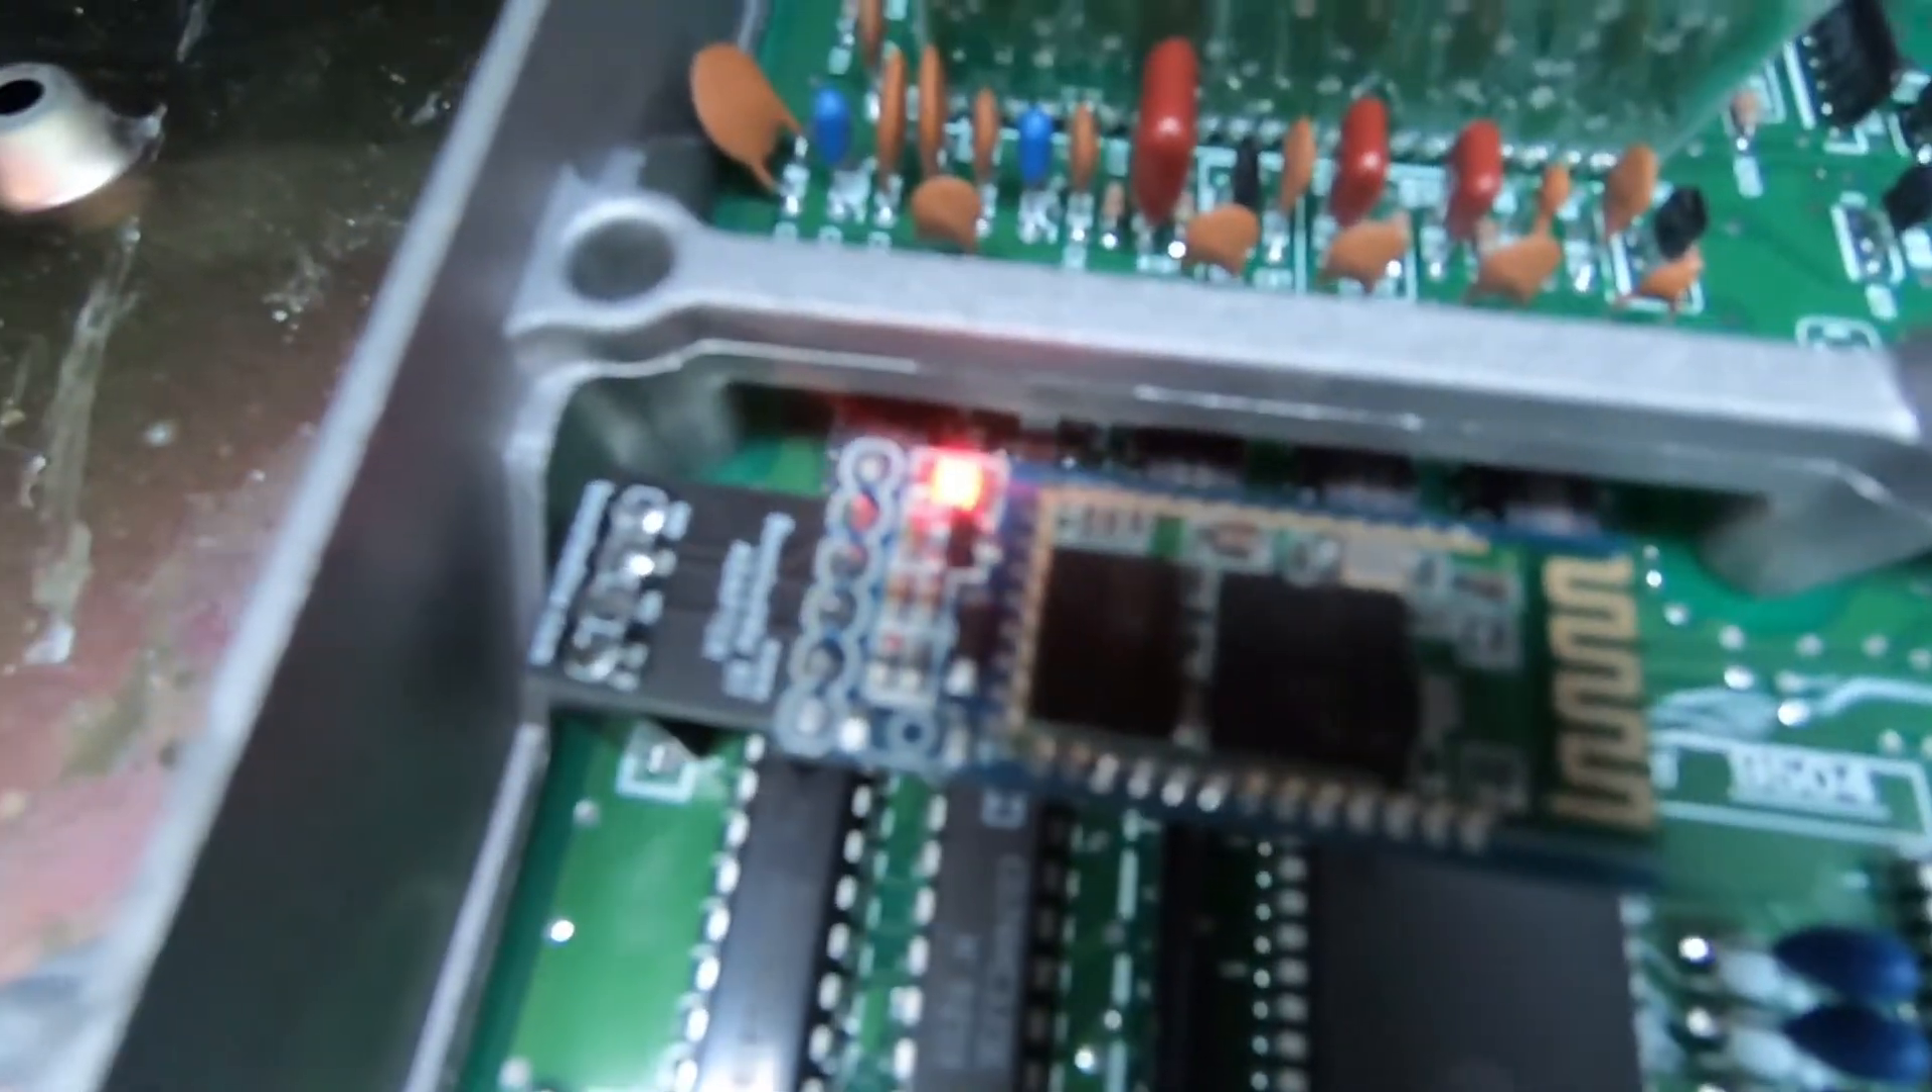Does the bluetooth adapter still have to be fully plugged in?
No.